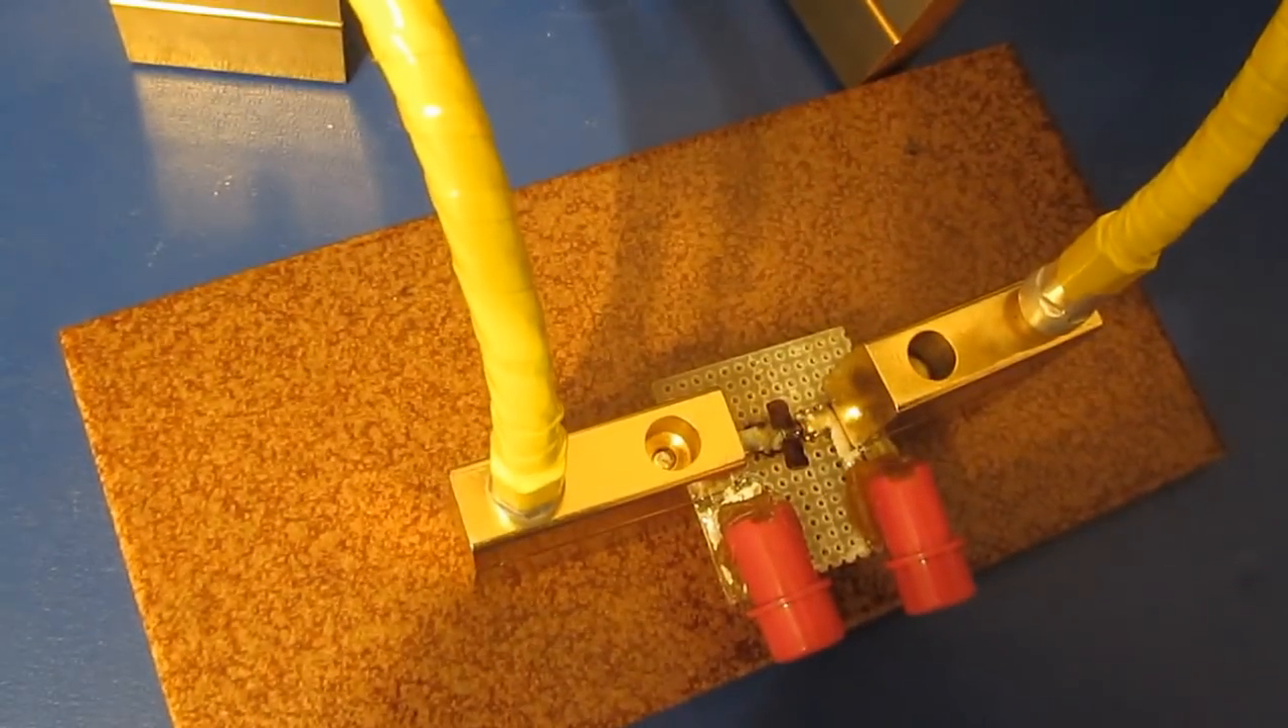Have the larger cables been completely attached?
Yes.